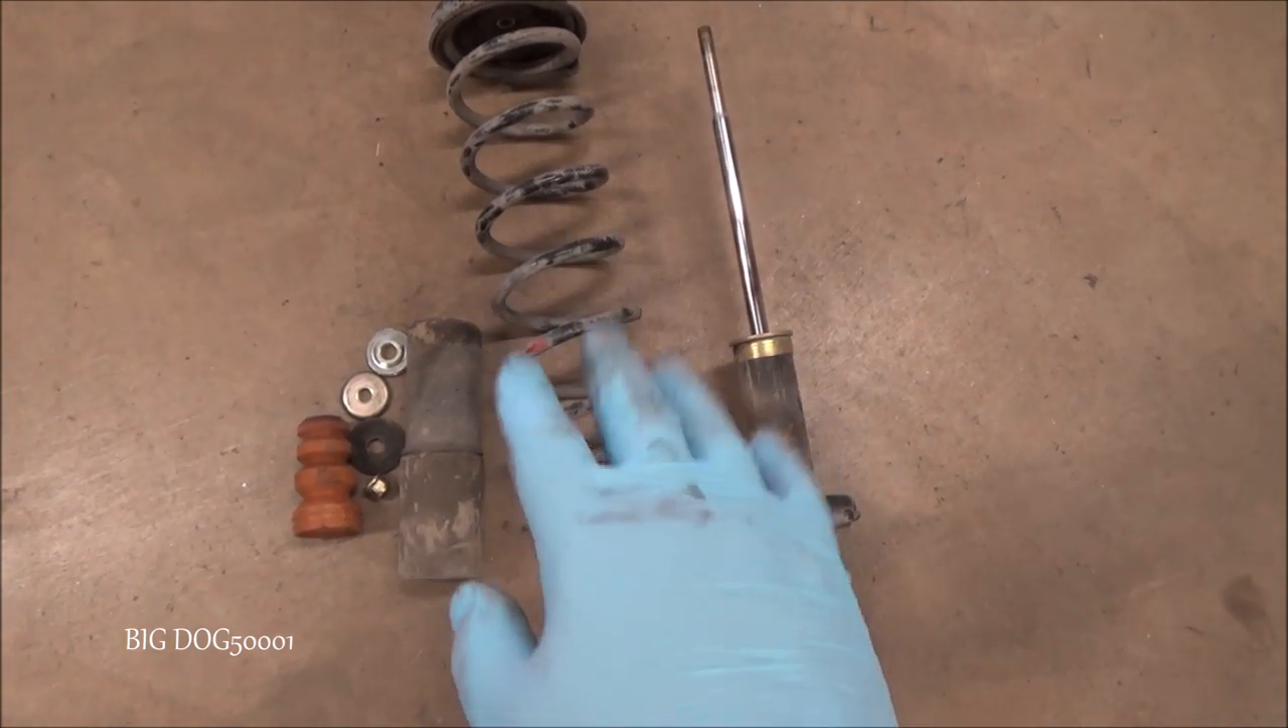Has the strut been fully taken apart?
Yes.